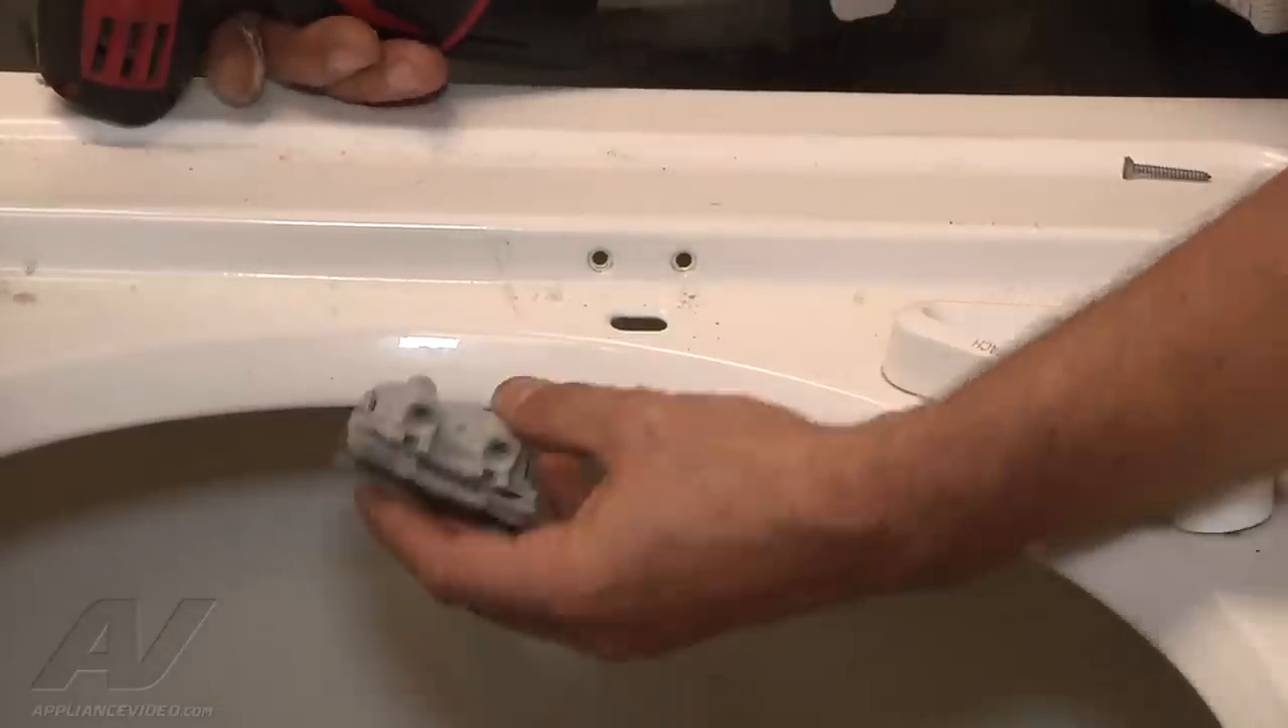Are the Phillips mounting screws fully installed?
No.